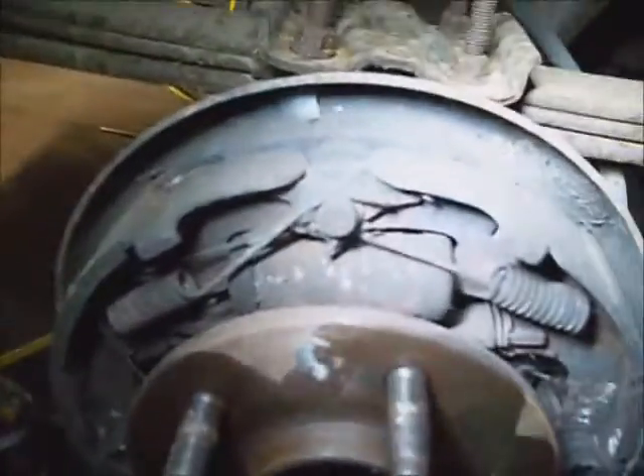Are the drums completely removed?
Yes.